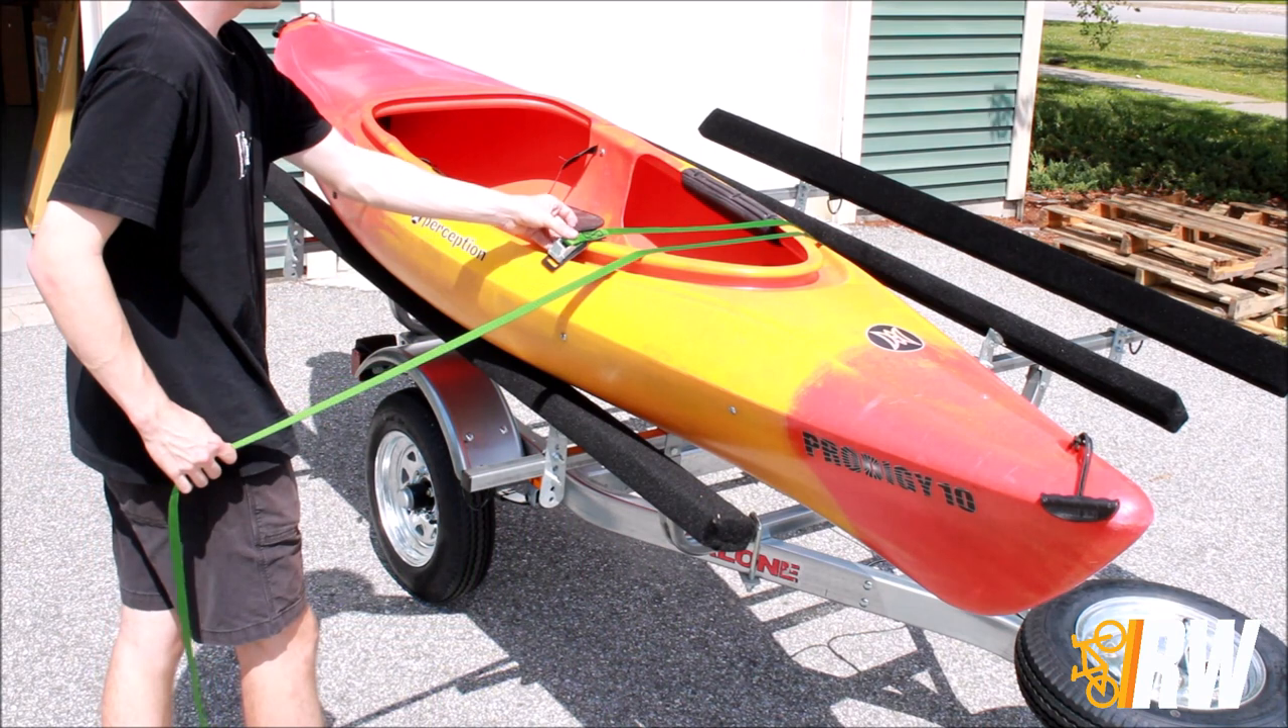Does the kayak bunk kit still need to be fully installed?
No.